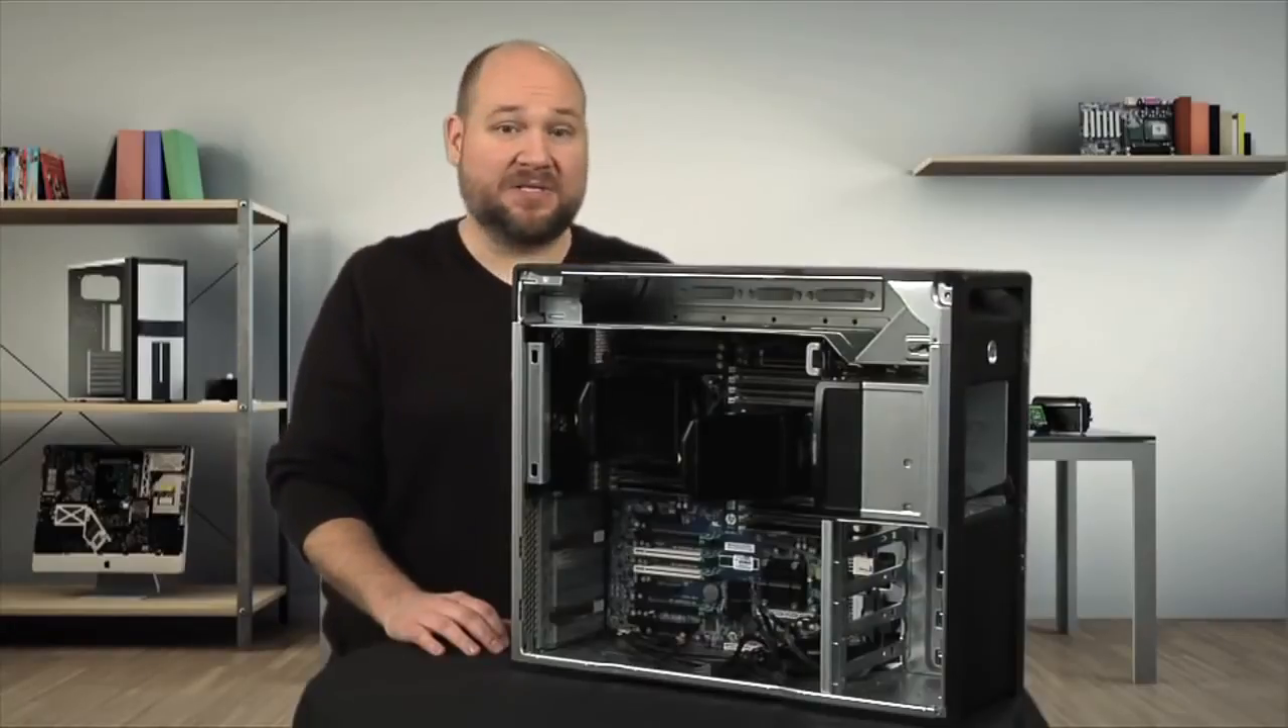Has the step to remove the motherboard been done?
No.